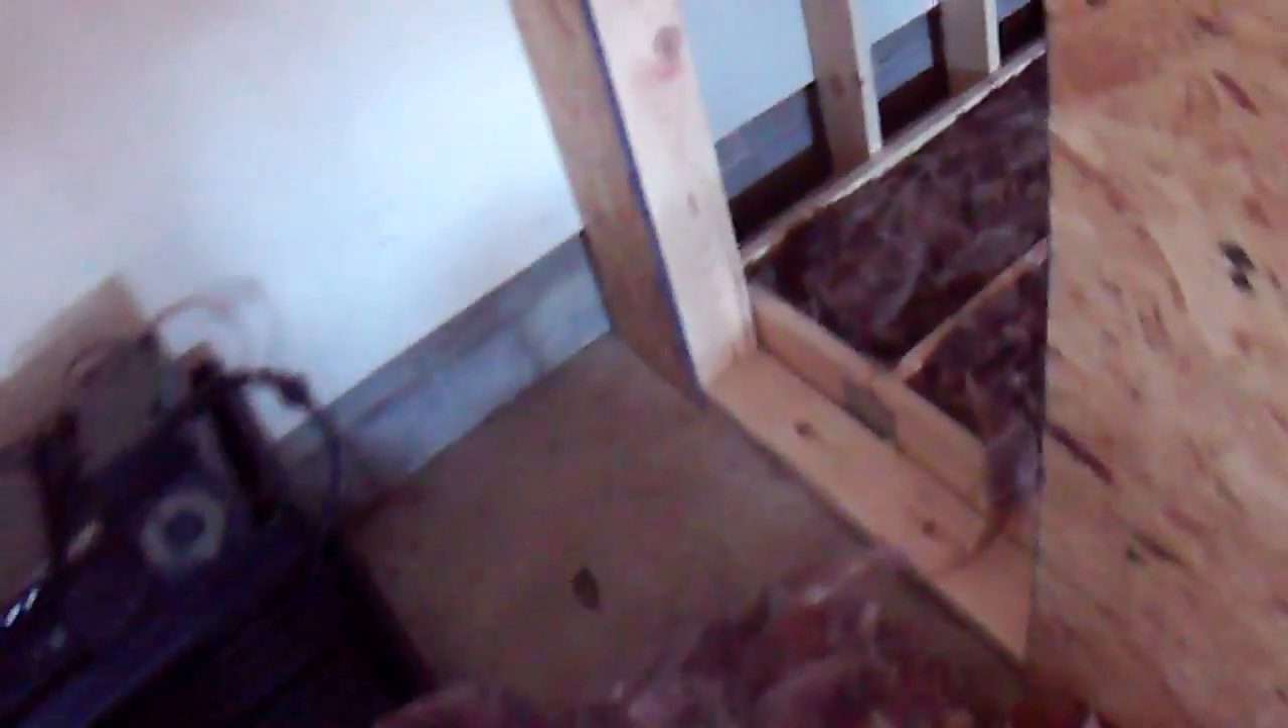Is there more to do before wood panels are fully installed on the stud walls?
Yes.